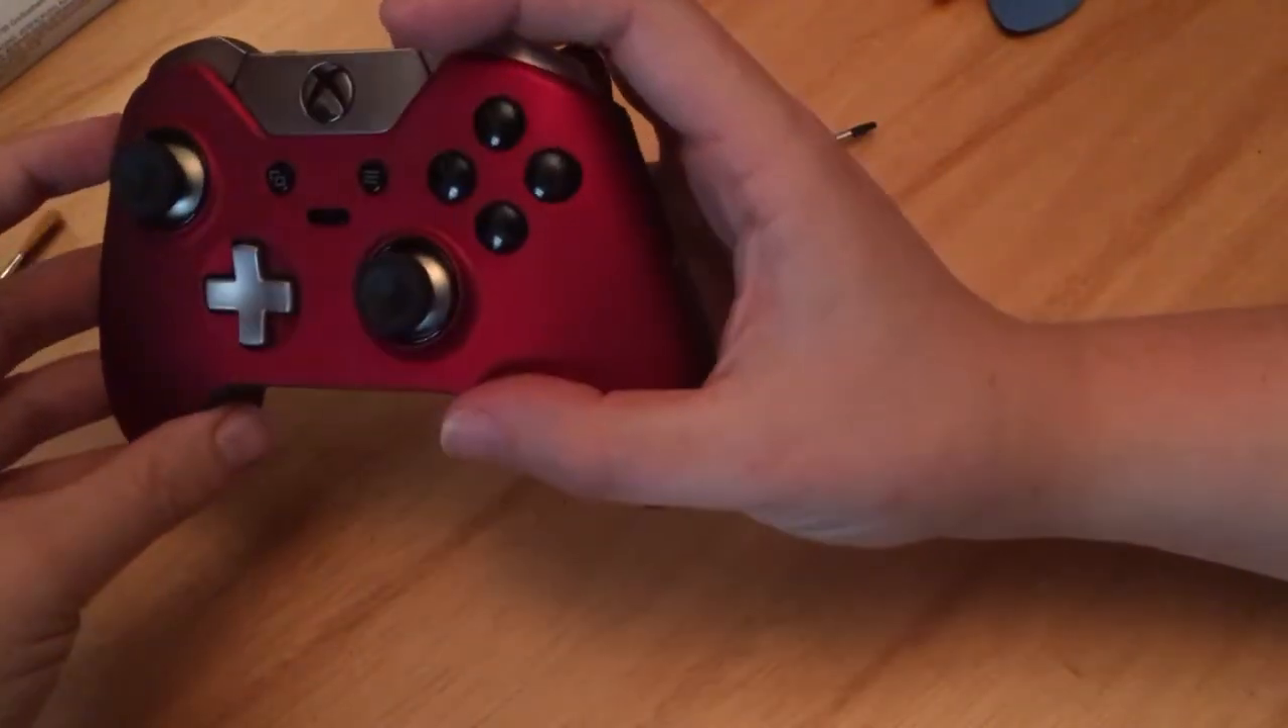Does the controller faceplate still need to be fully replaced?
No.